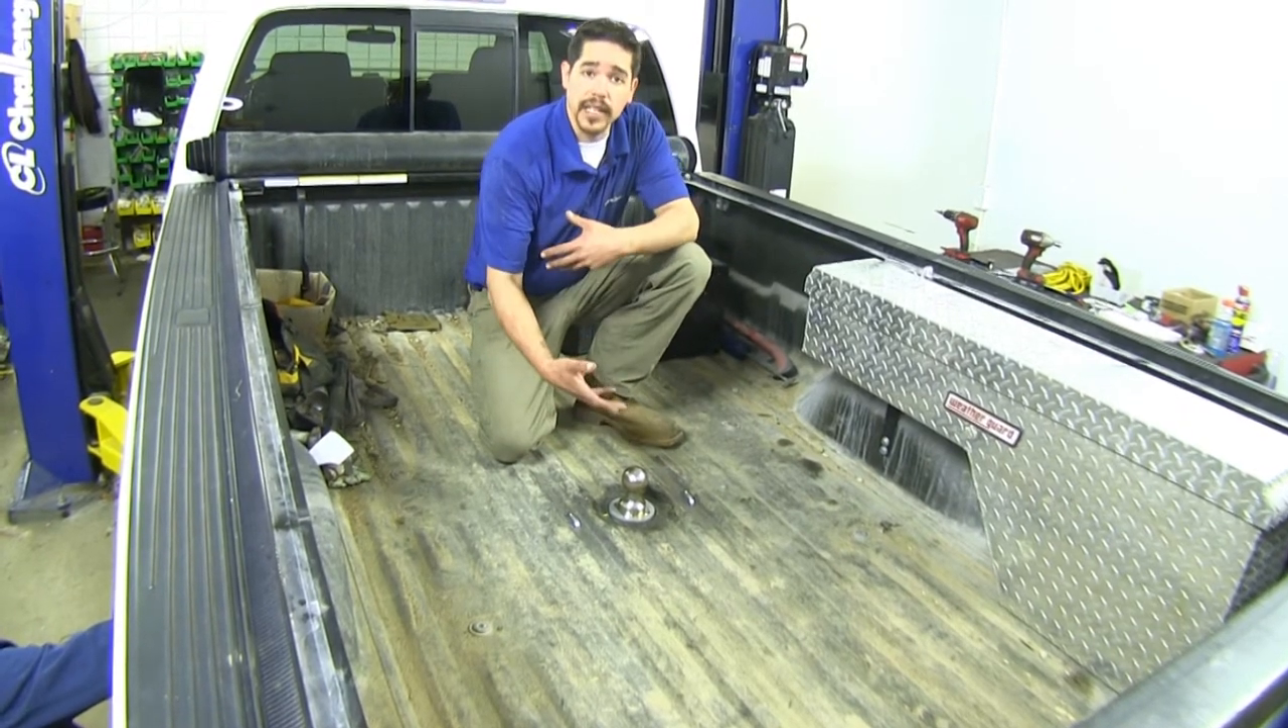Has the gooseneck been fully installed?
Yes.